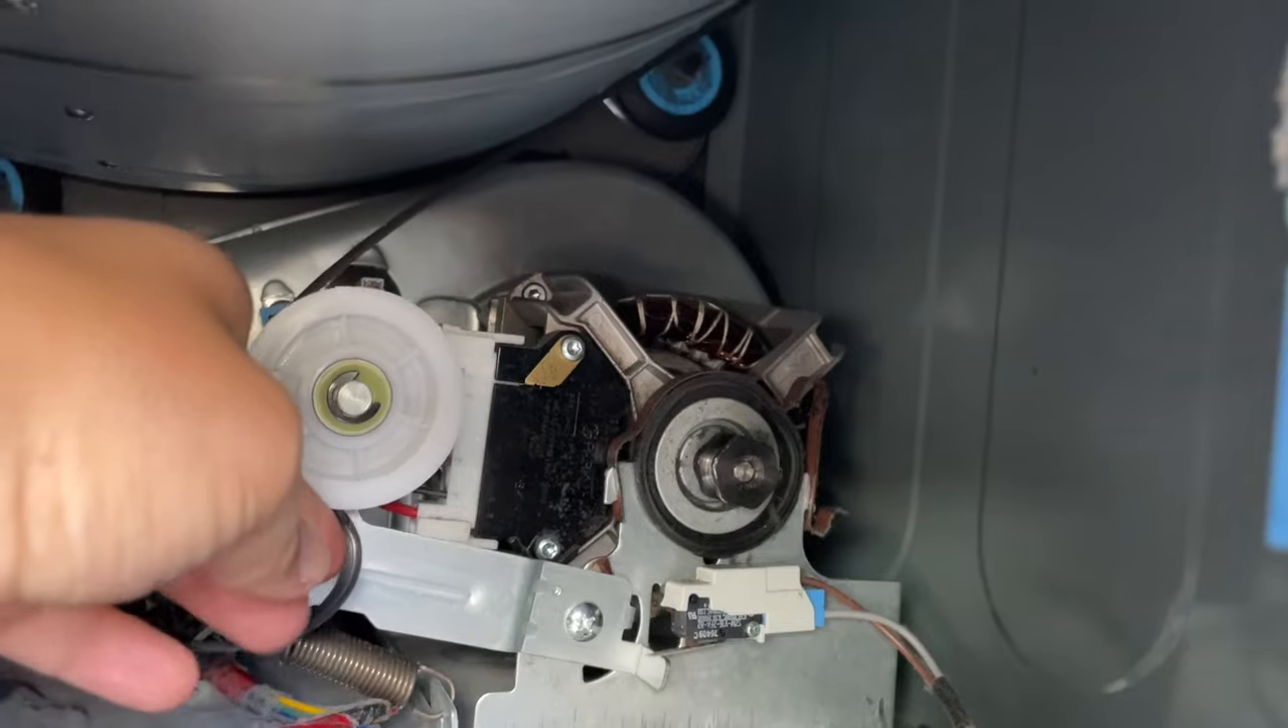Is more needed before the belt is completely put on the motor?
Yes.